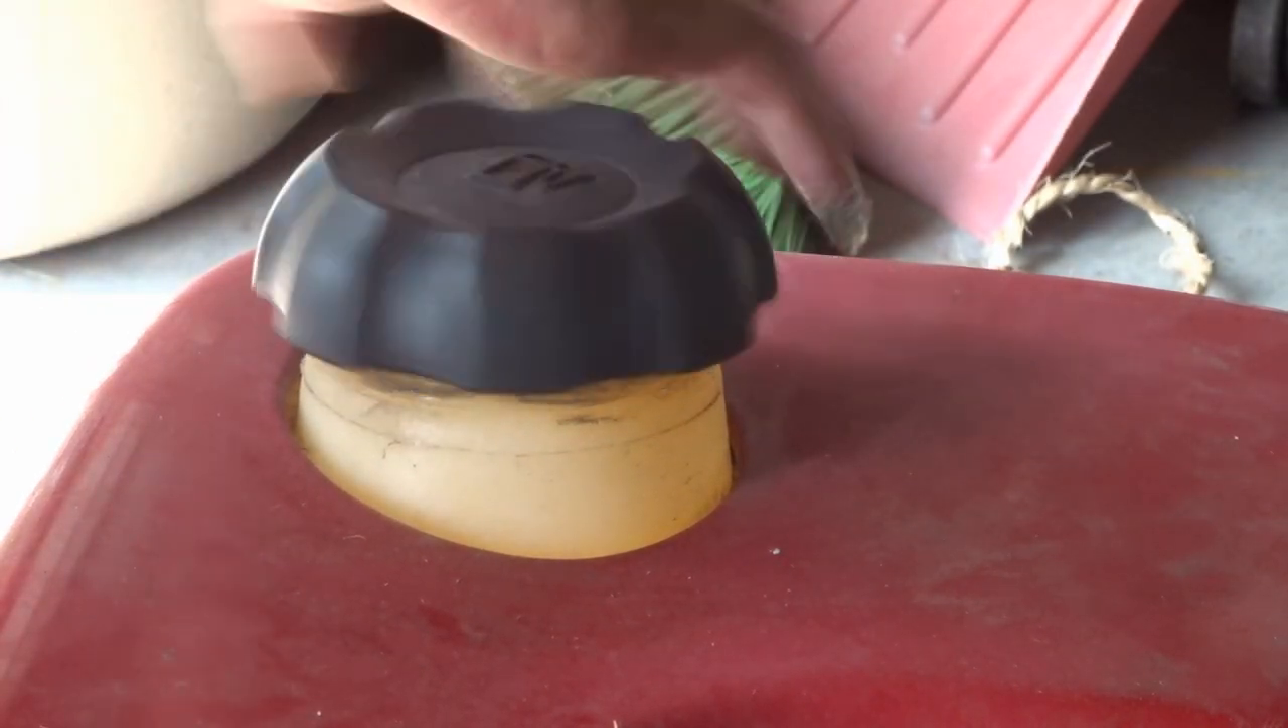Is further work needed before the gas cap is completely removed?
Yes.